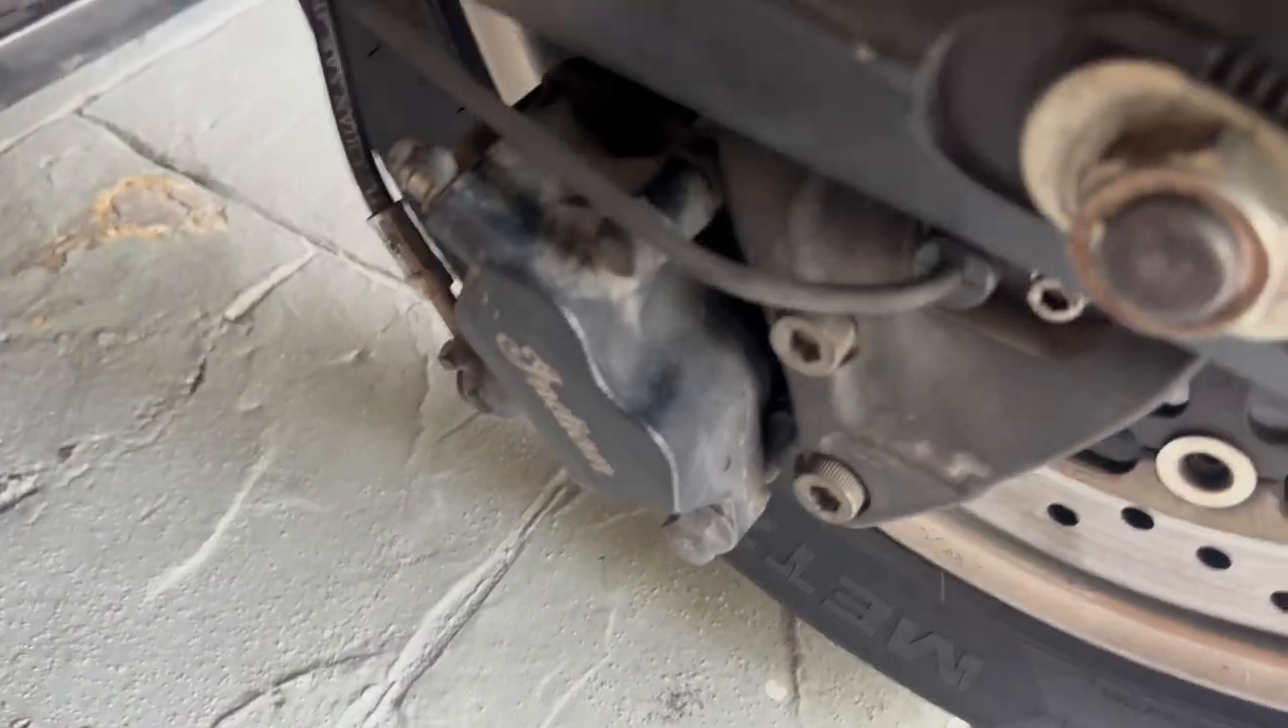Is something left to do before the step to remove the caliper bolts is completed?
Yes.